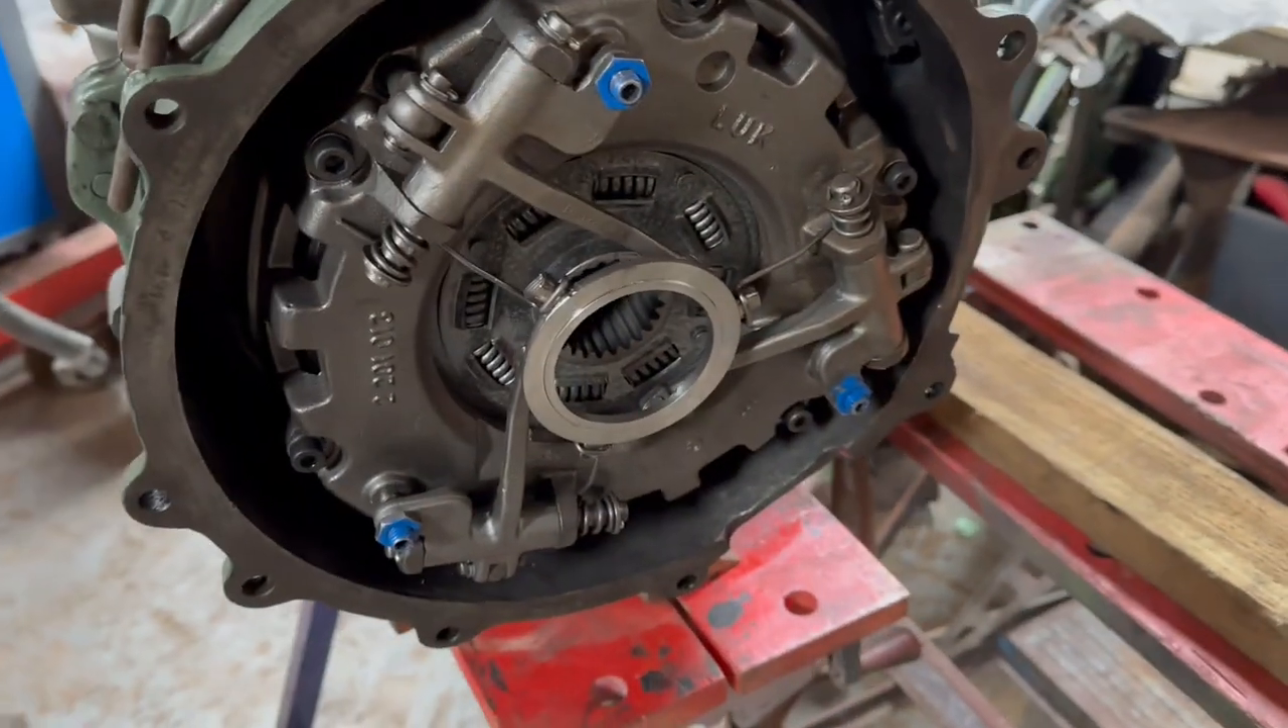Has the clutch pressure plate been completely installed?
Yes.